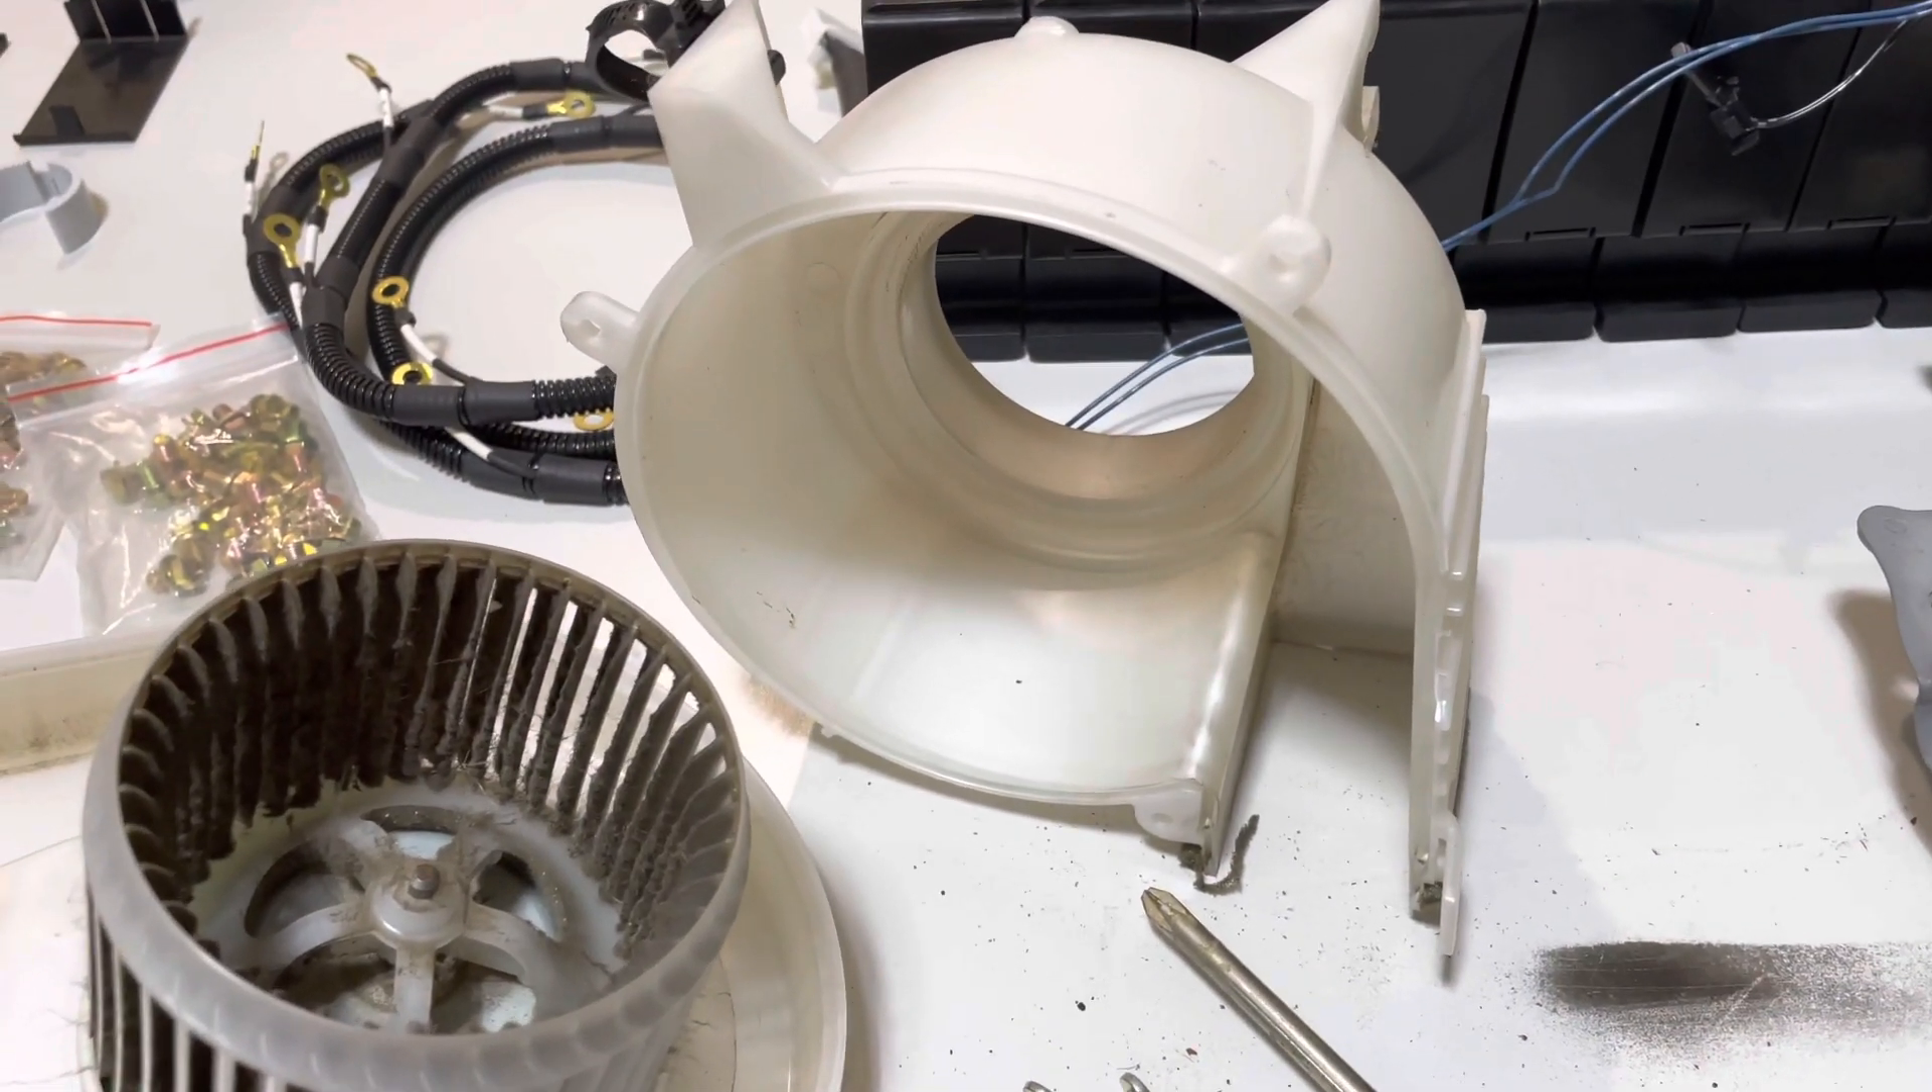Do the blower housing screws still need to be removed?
No.